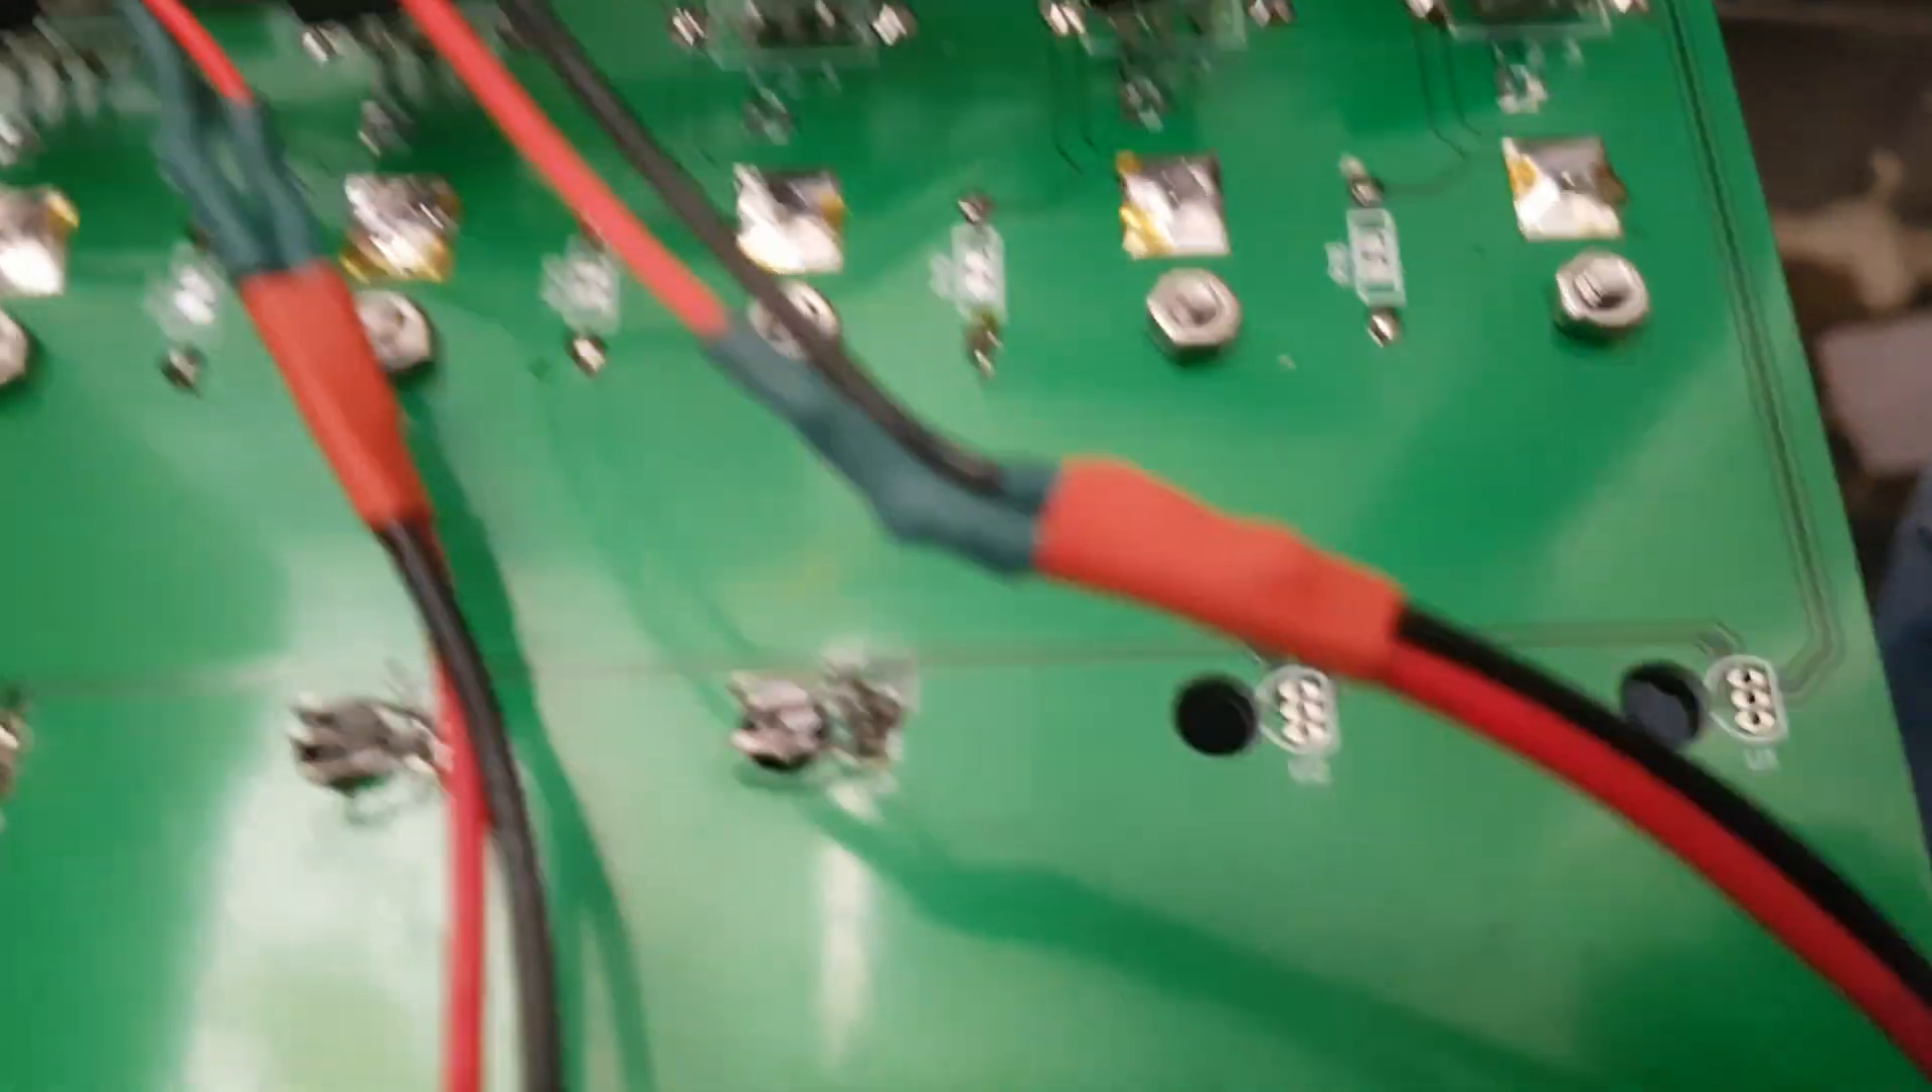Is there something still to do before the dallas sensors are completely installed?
Yes.